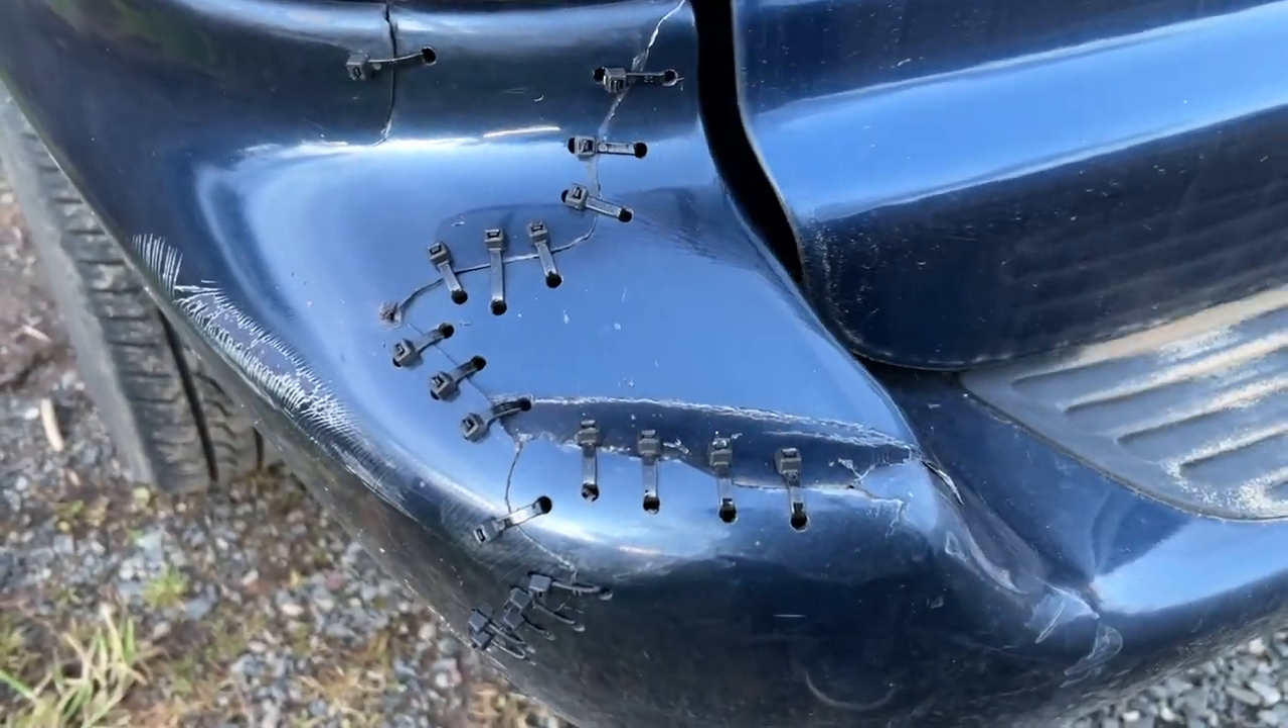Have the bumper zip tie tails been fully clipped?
Yes.